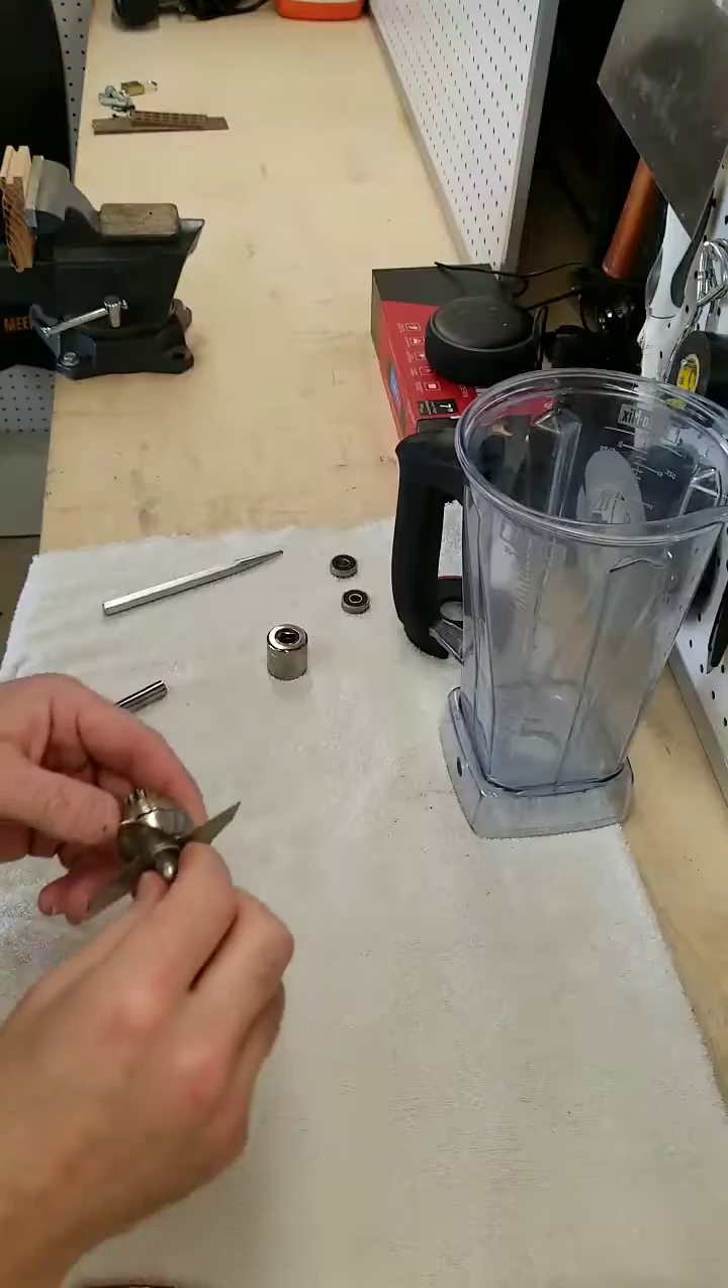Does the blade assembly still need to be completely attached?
Yes.